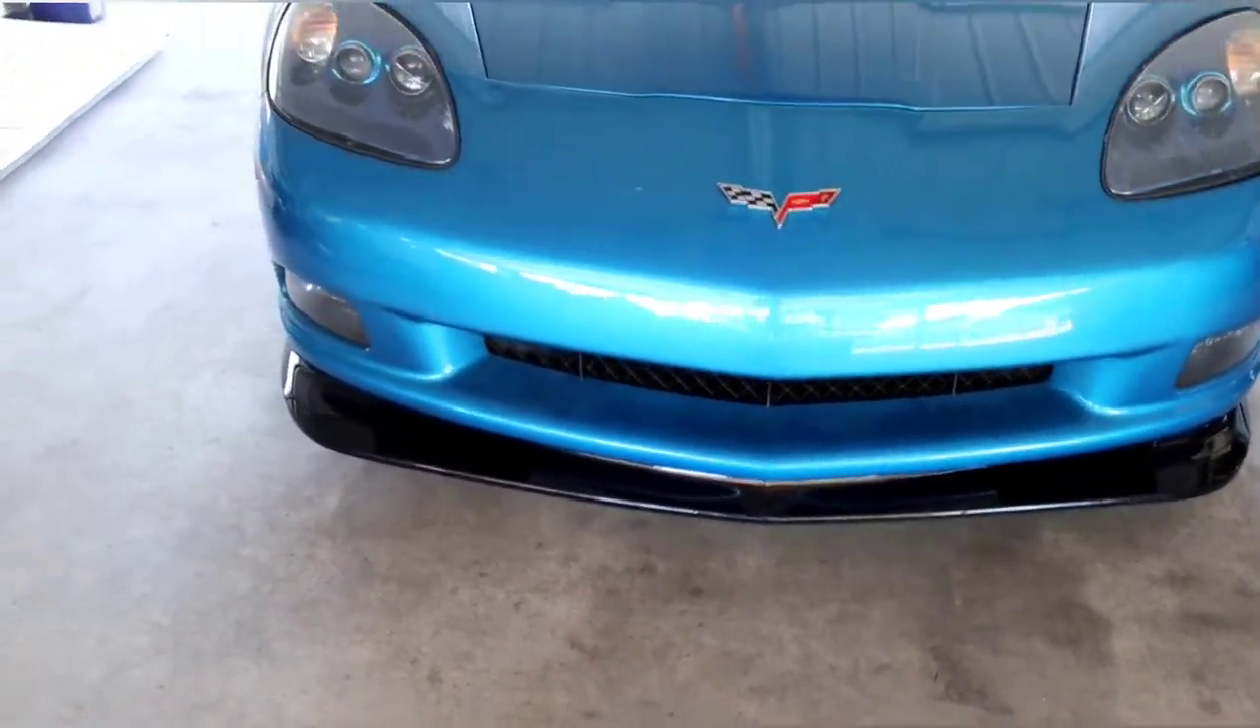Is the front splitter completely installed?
Yes.